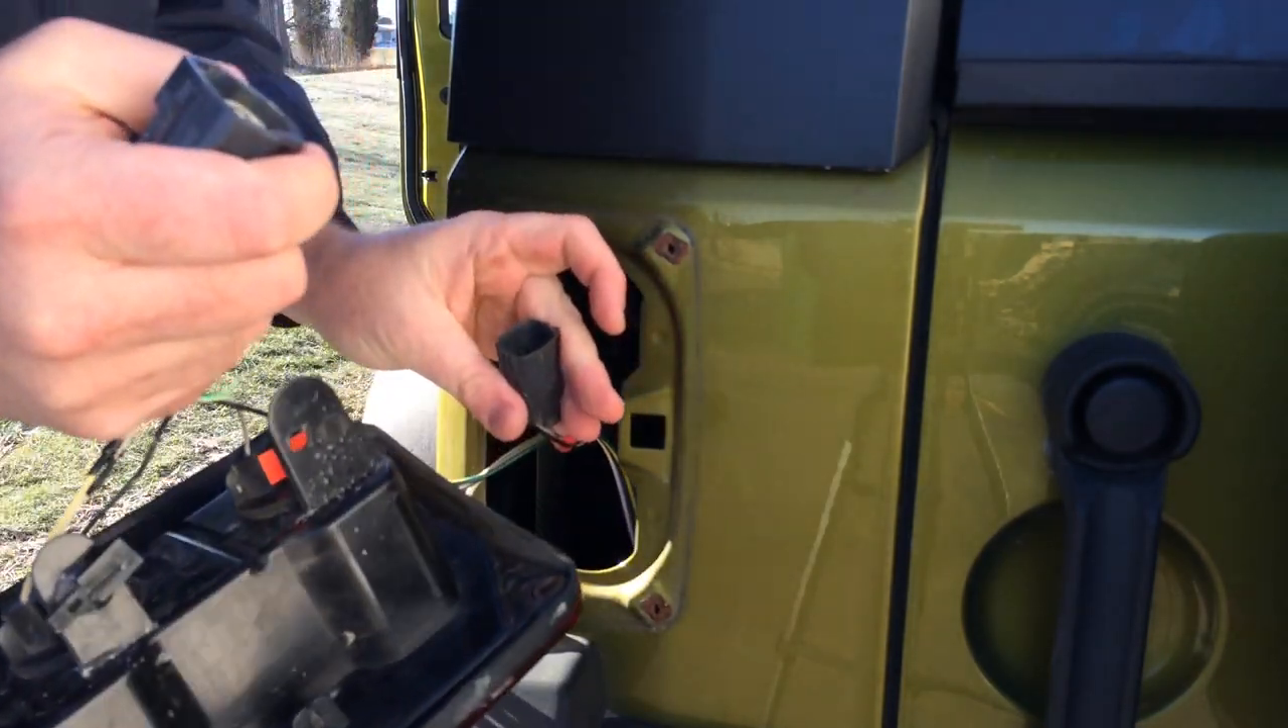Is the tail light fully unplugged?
Yes.